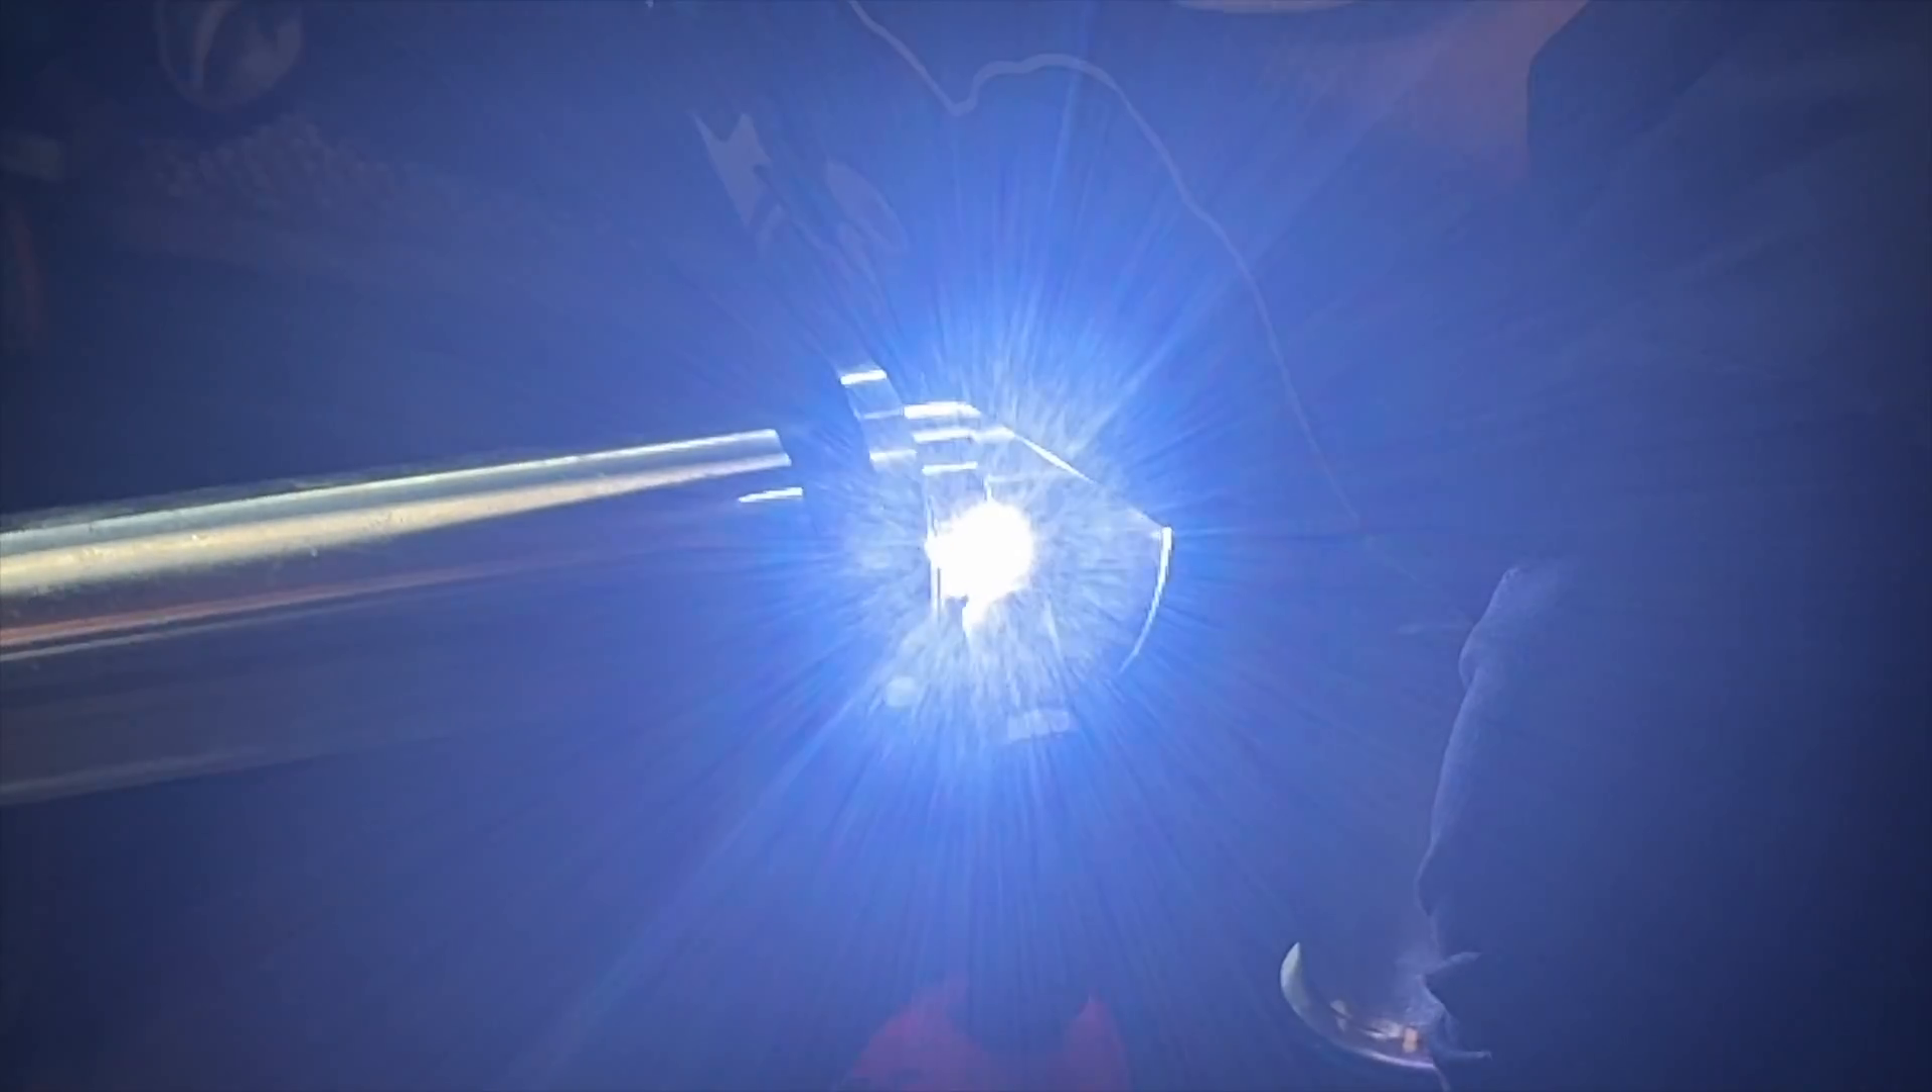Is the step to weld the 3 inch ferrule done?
No.